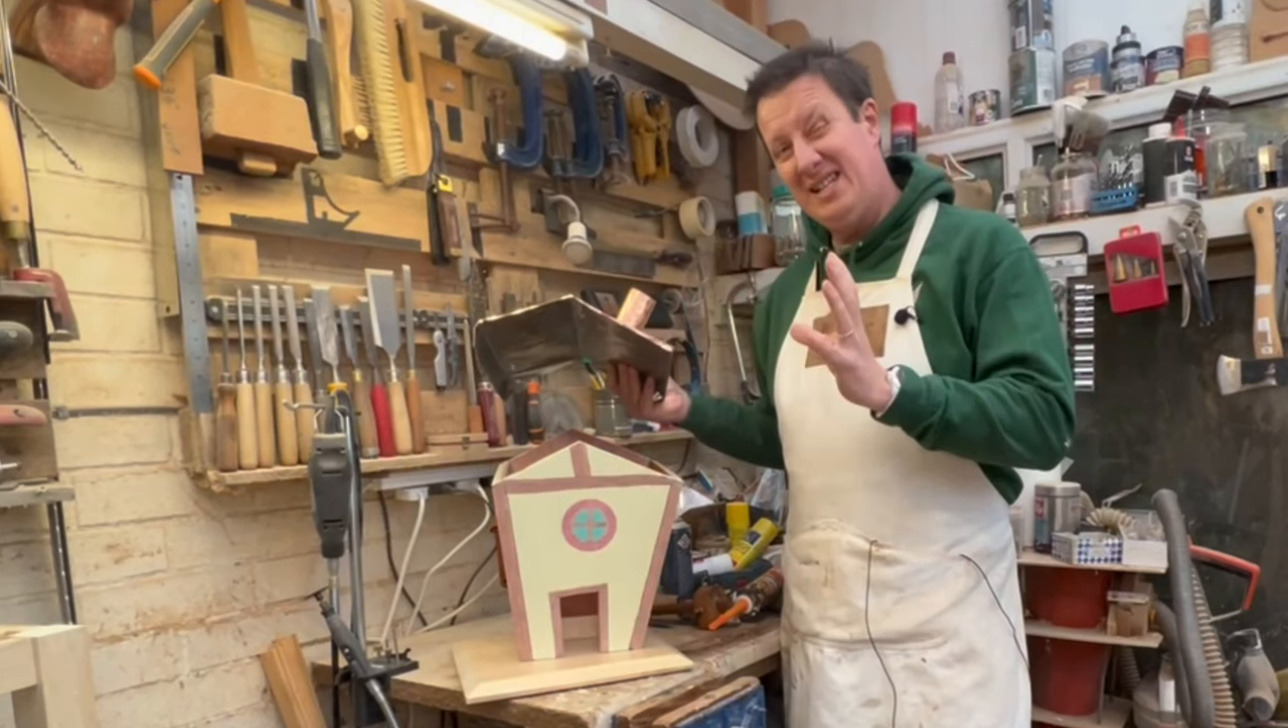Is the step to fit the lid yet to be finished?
Yes.